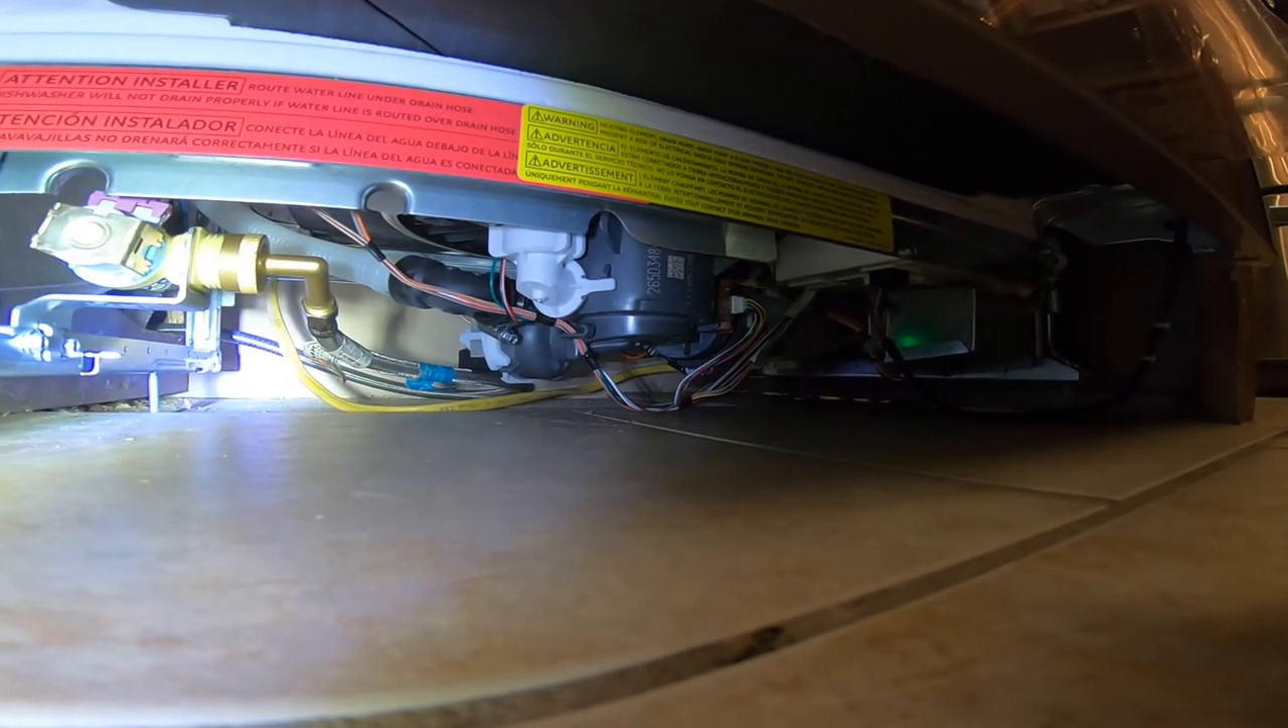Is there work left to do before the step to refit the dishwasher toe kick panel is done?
Yes.